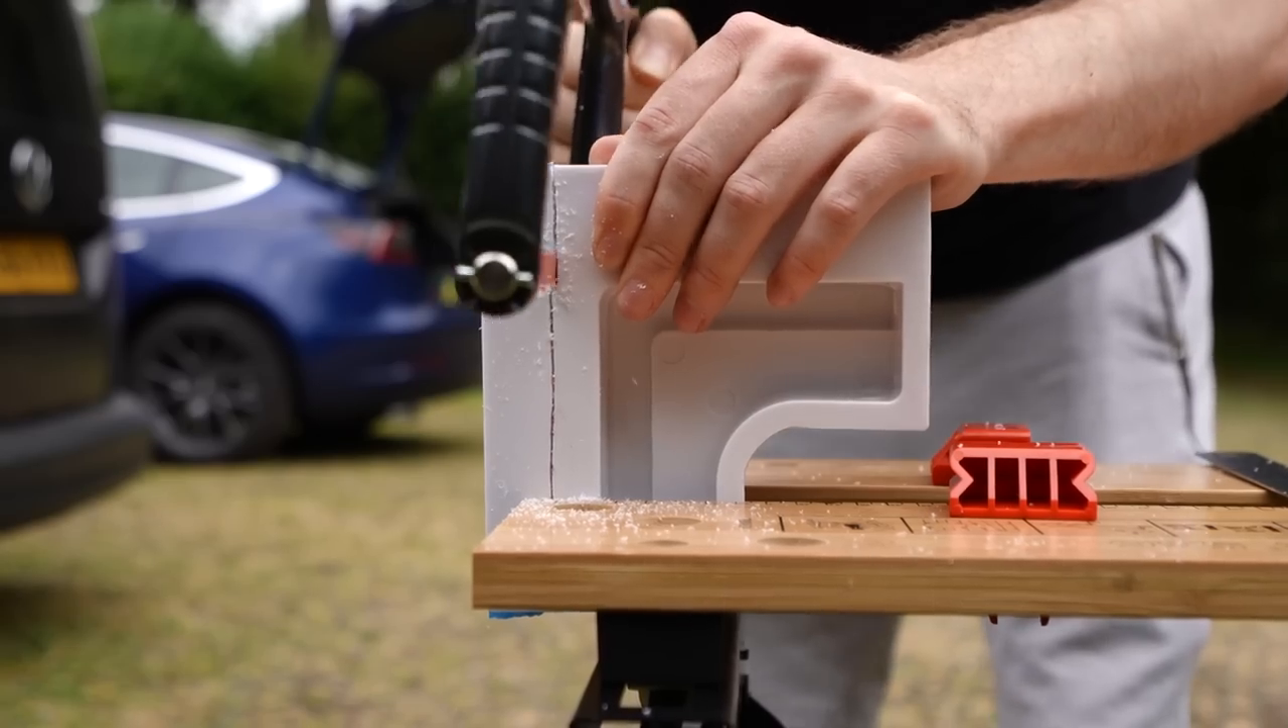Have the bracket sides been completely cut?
No.